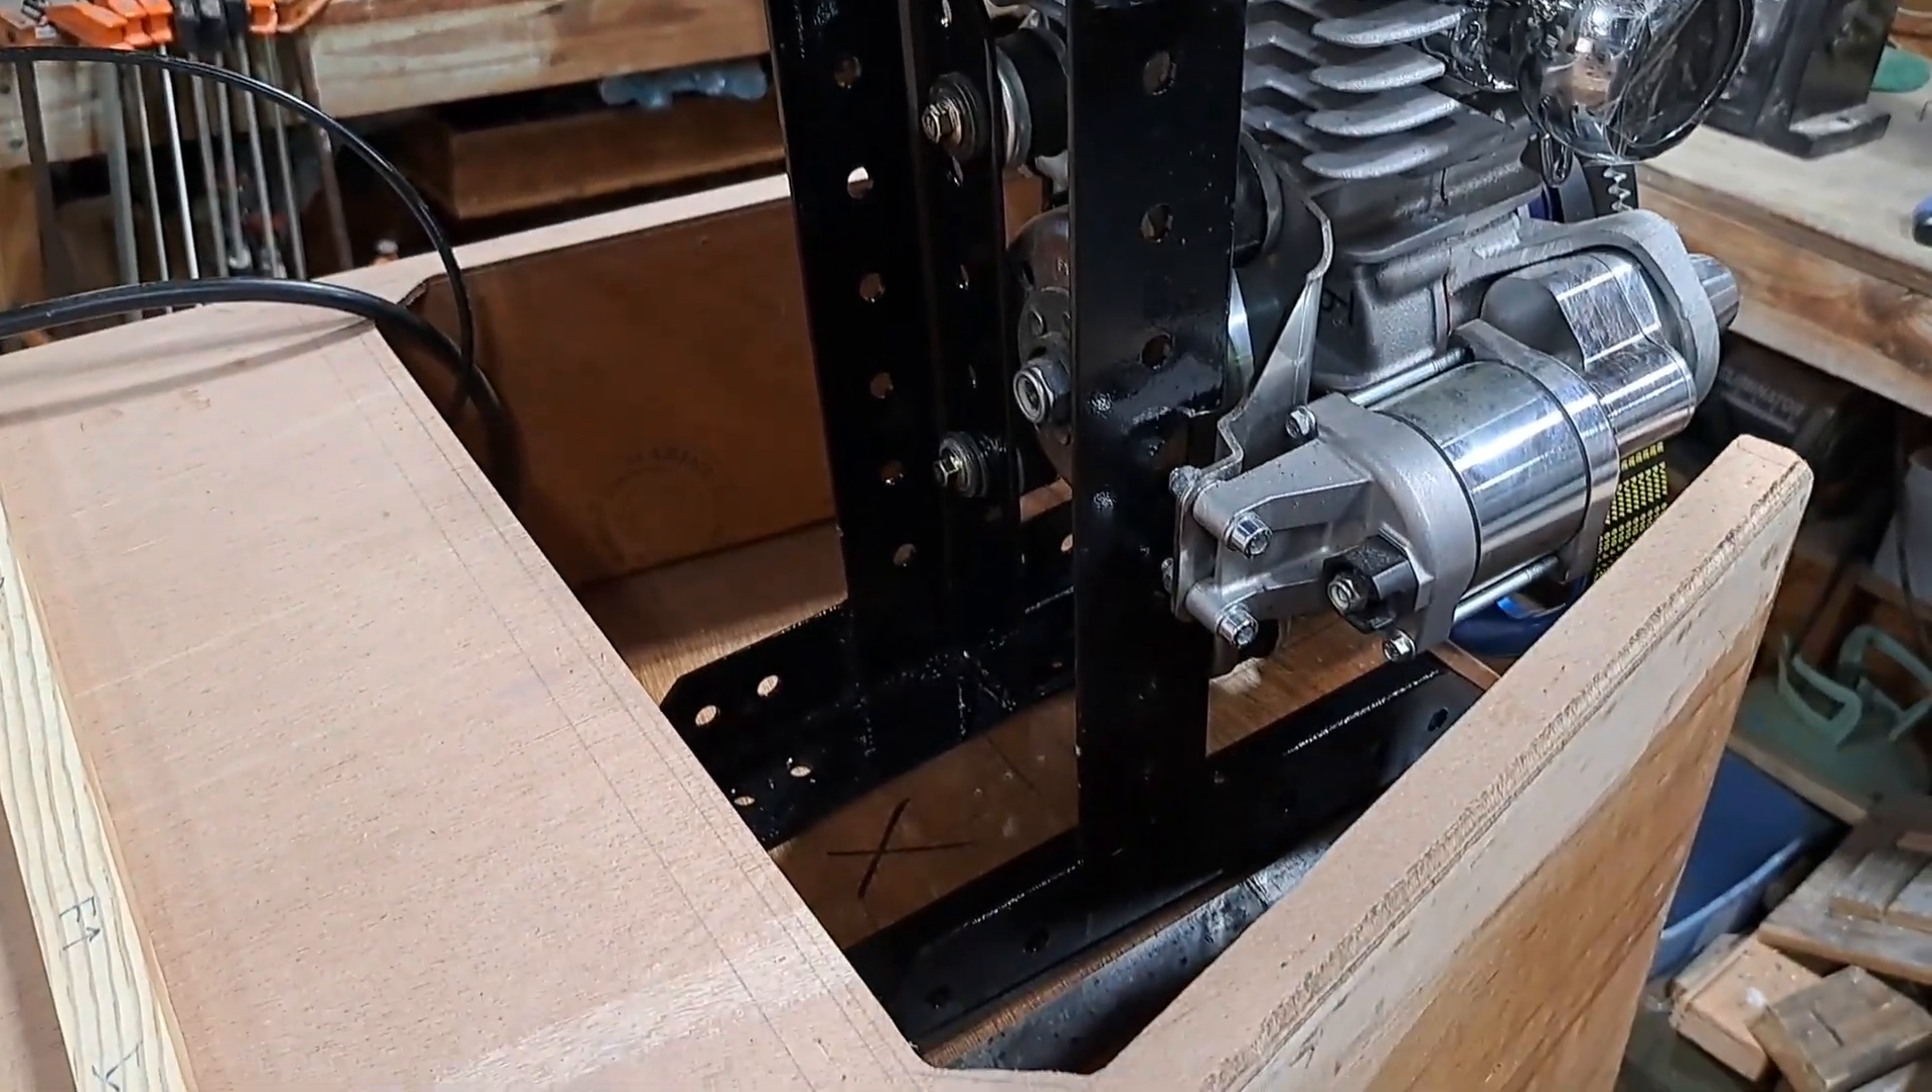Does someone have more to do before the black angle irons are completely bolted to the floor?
Yes.